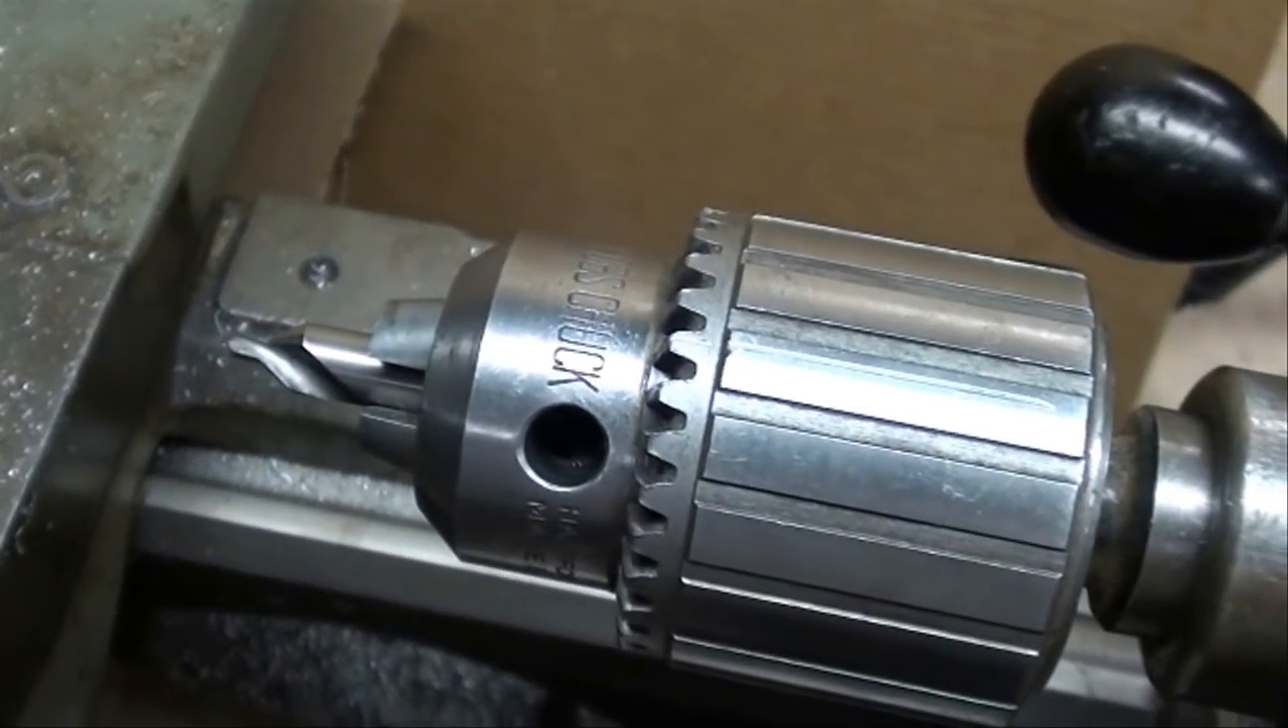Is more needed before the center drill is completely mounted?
No.